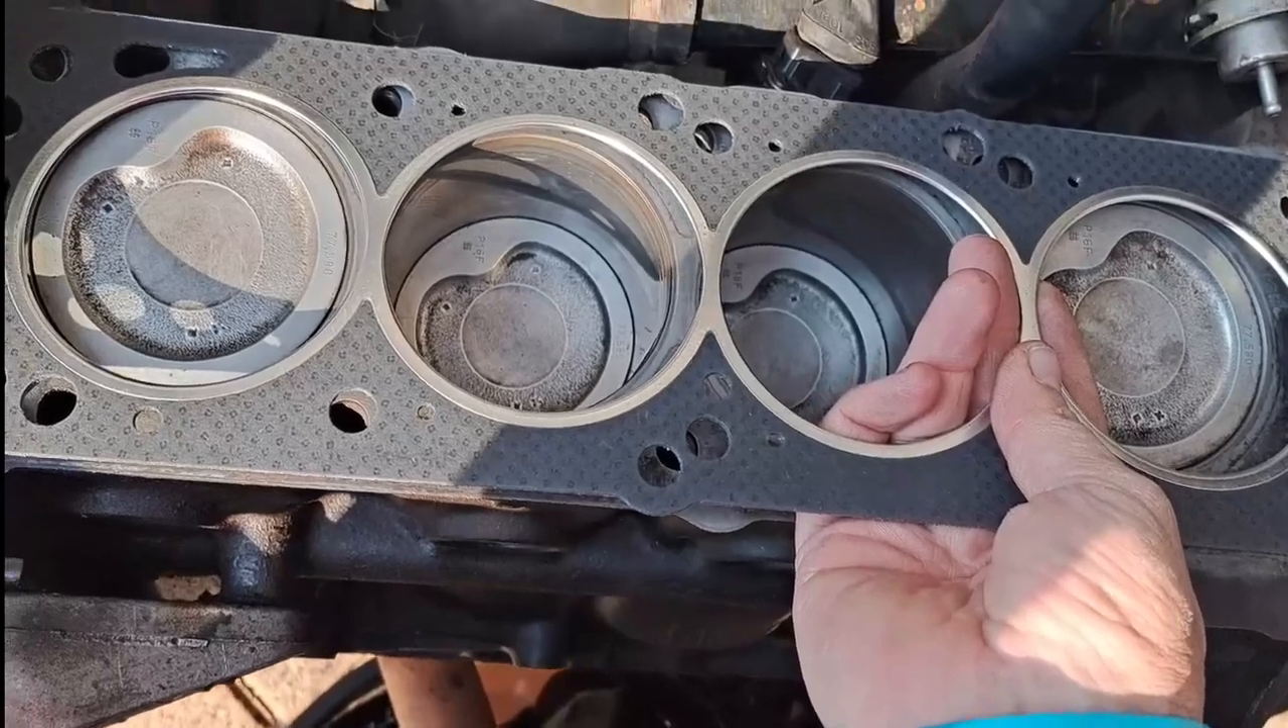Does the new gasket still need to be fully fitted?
Yes.